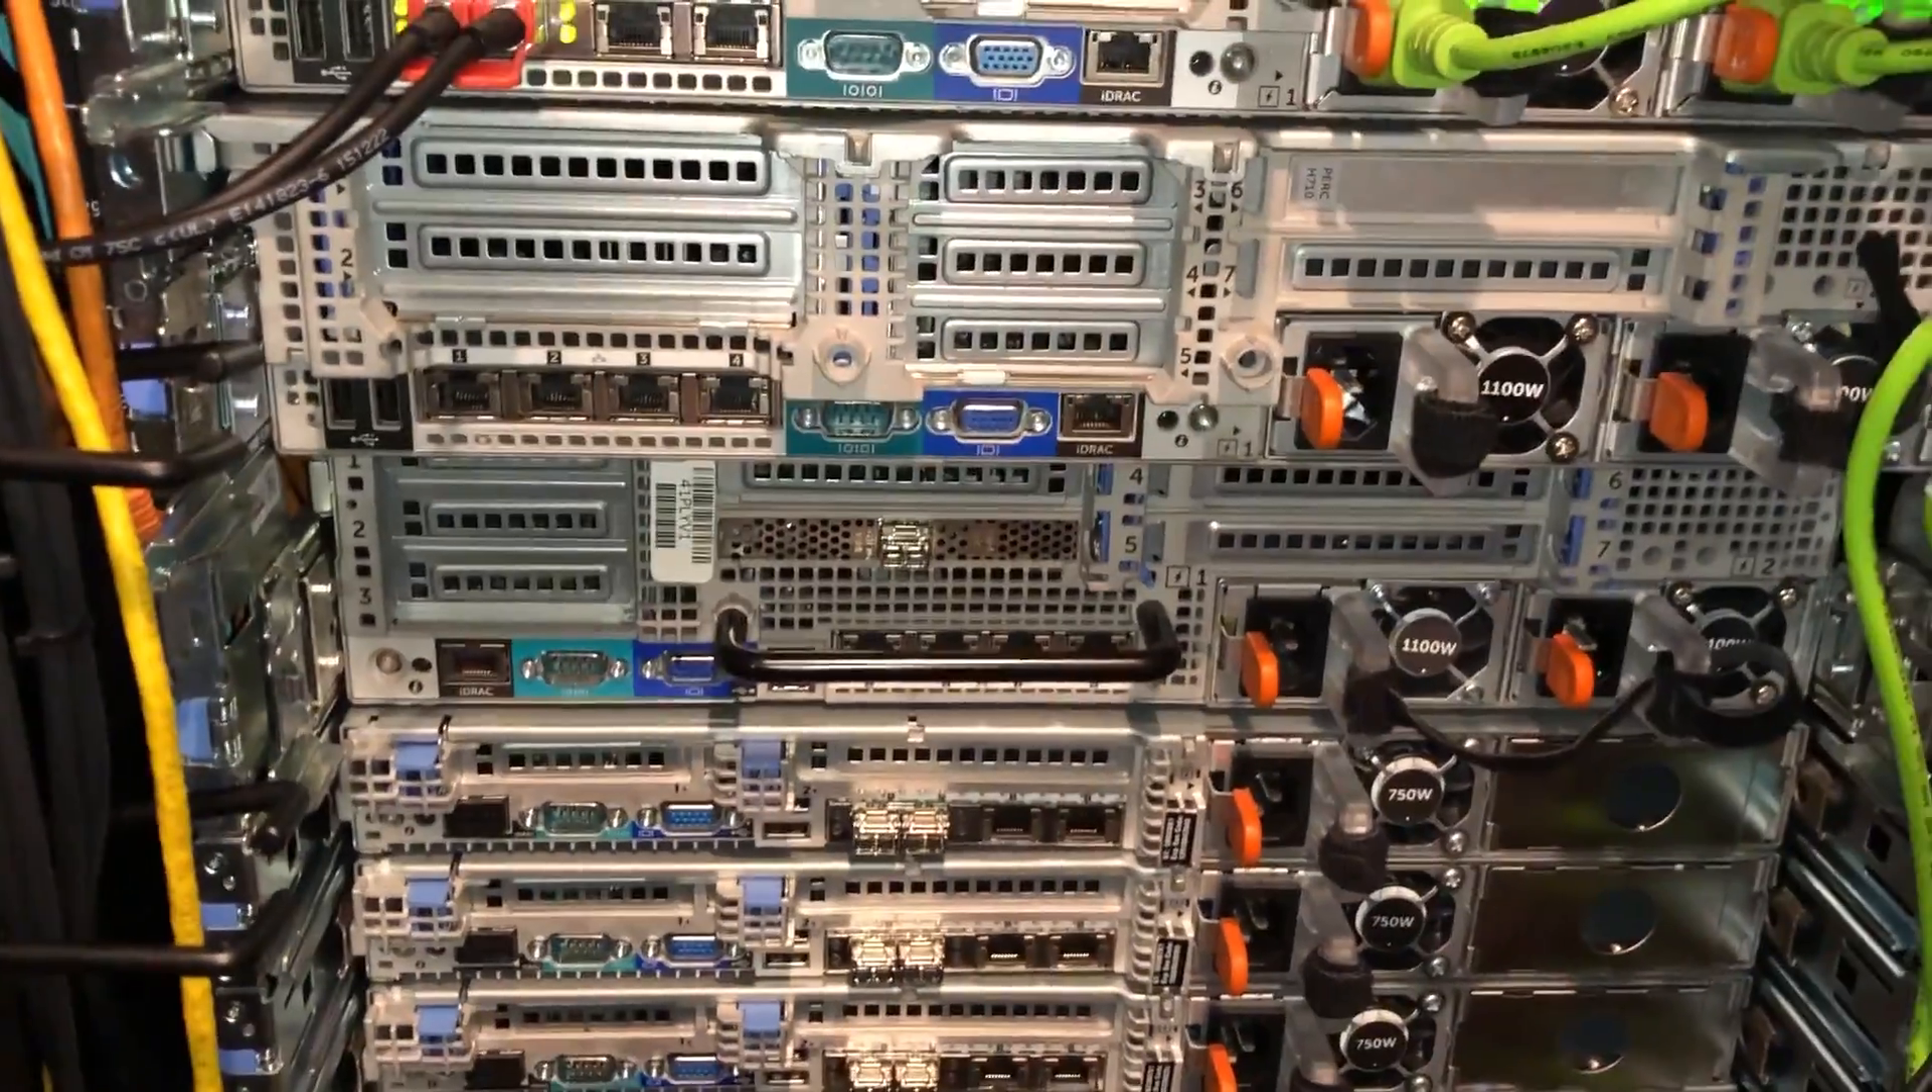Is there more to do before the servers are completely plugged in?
Yes.